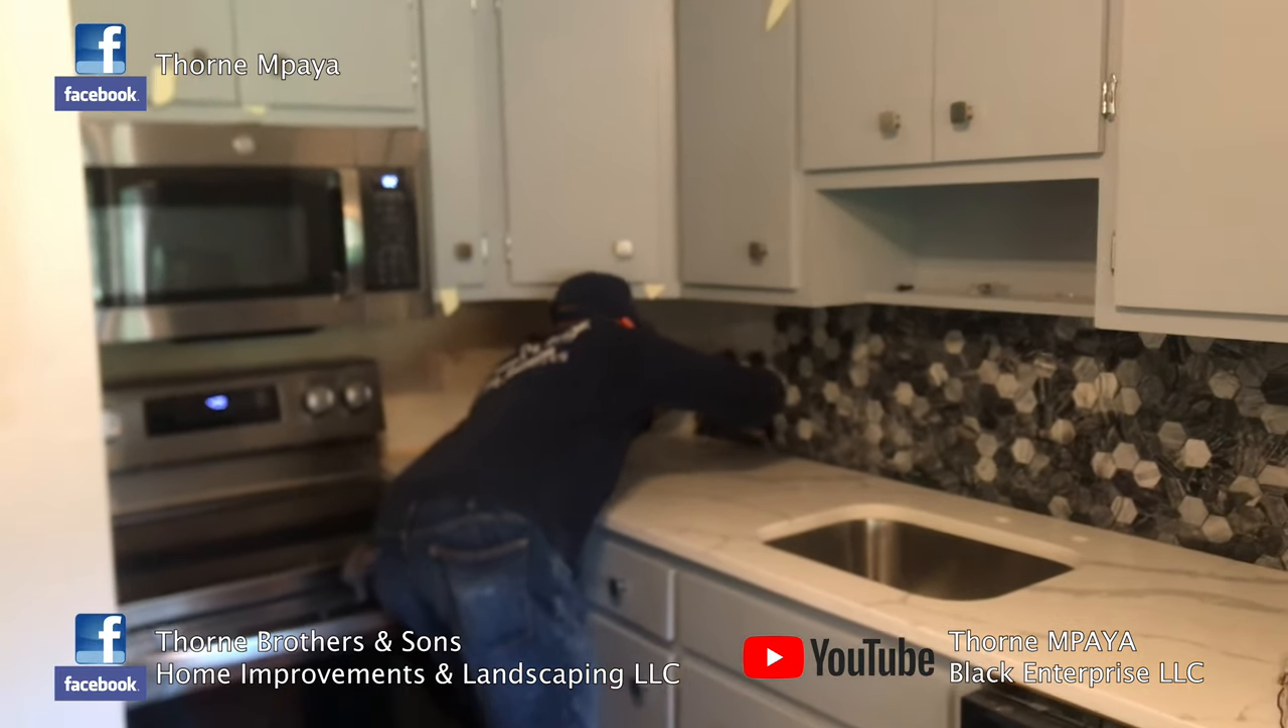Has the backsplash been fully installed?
No.